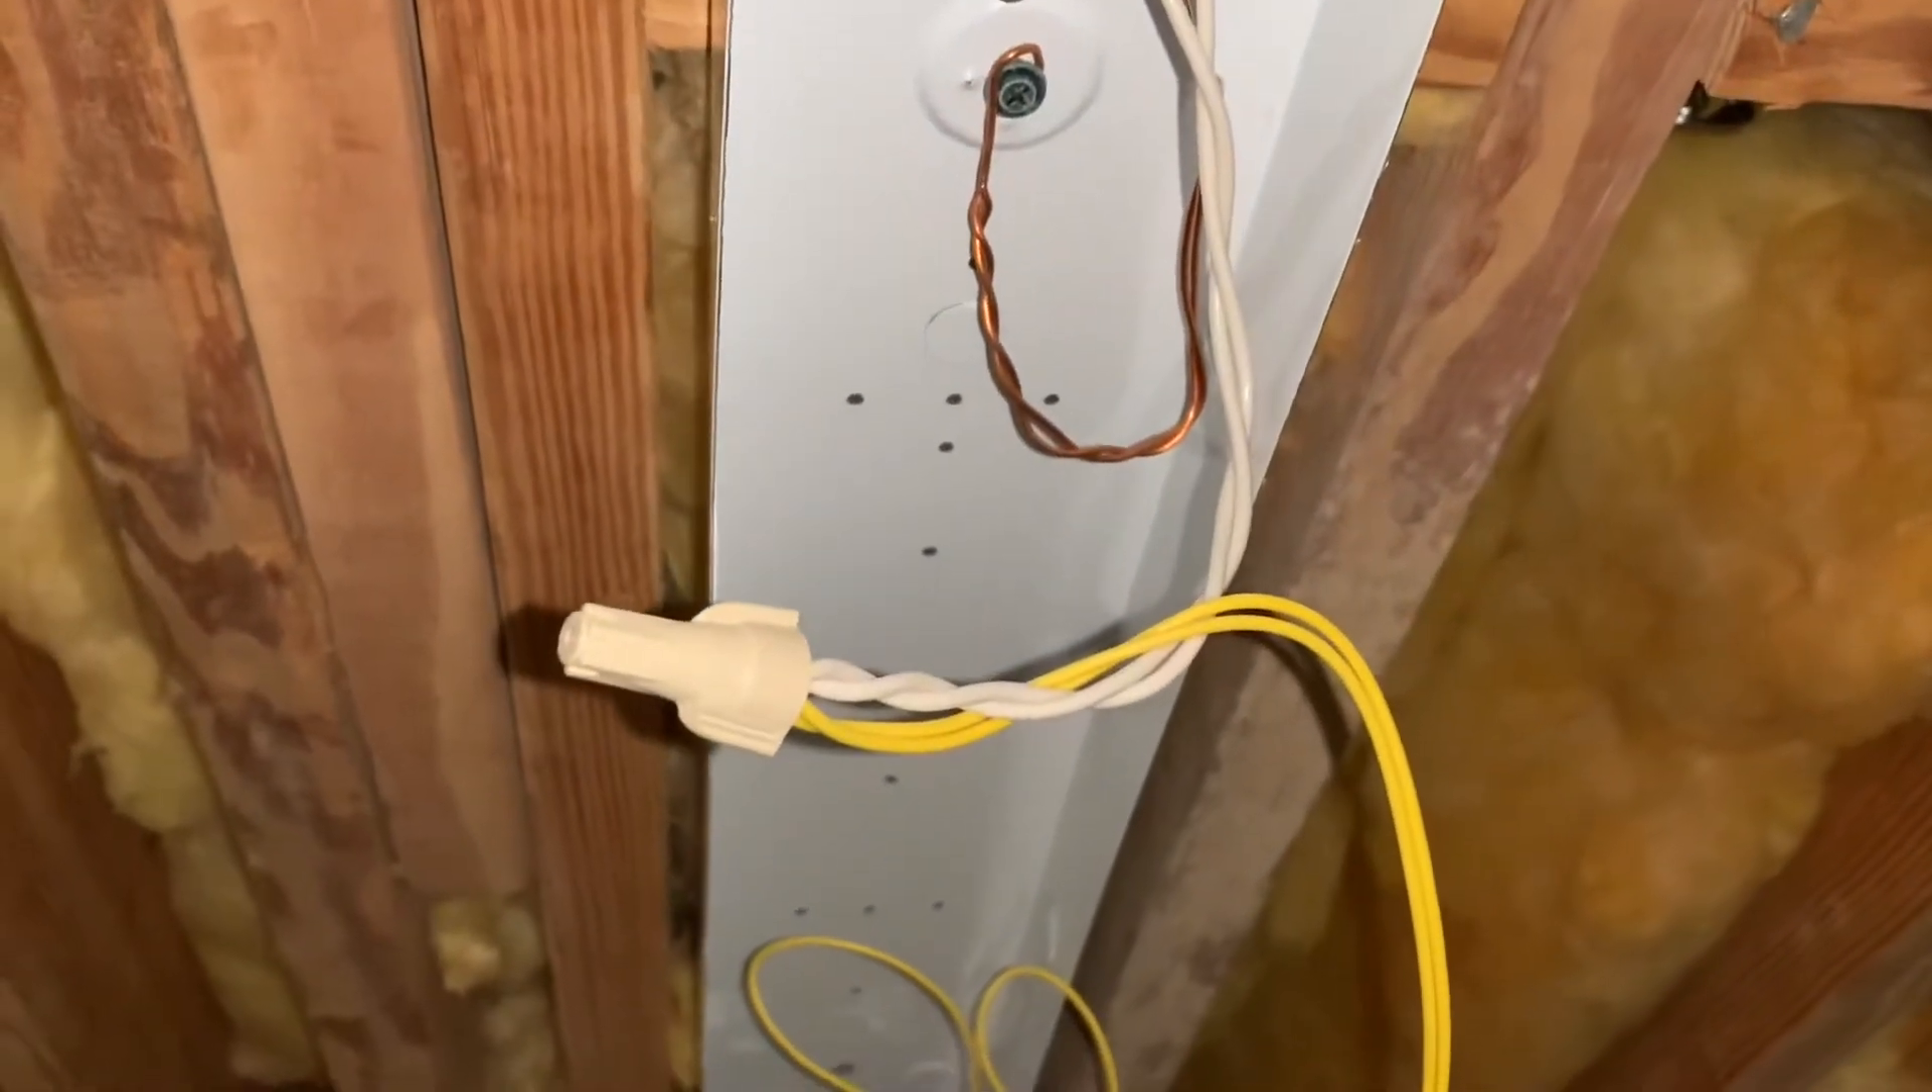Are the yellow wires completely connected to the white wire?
Yes.